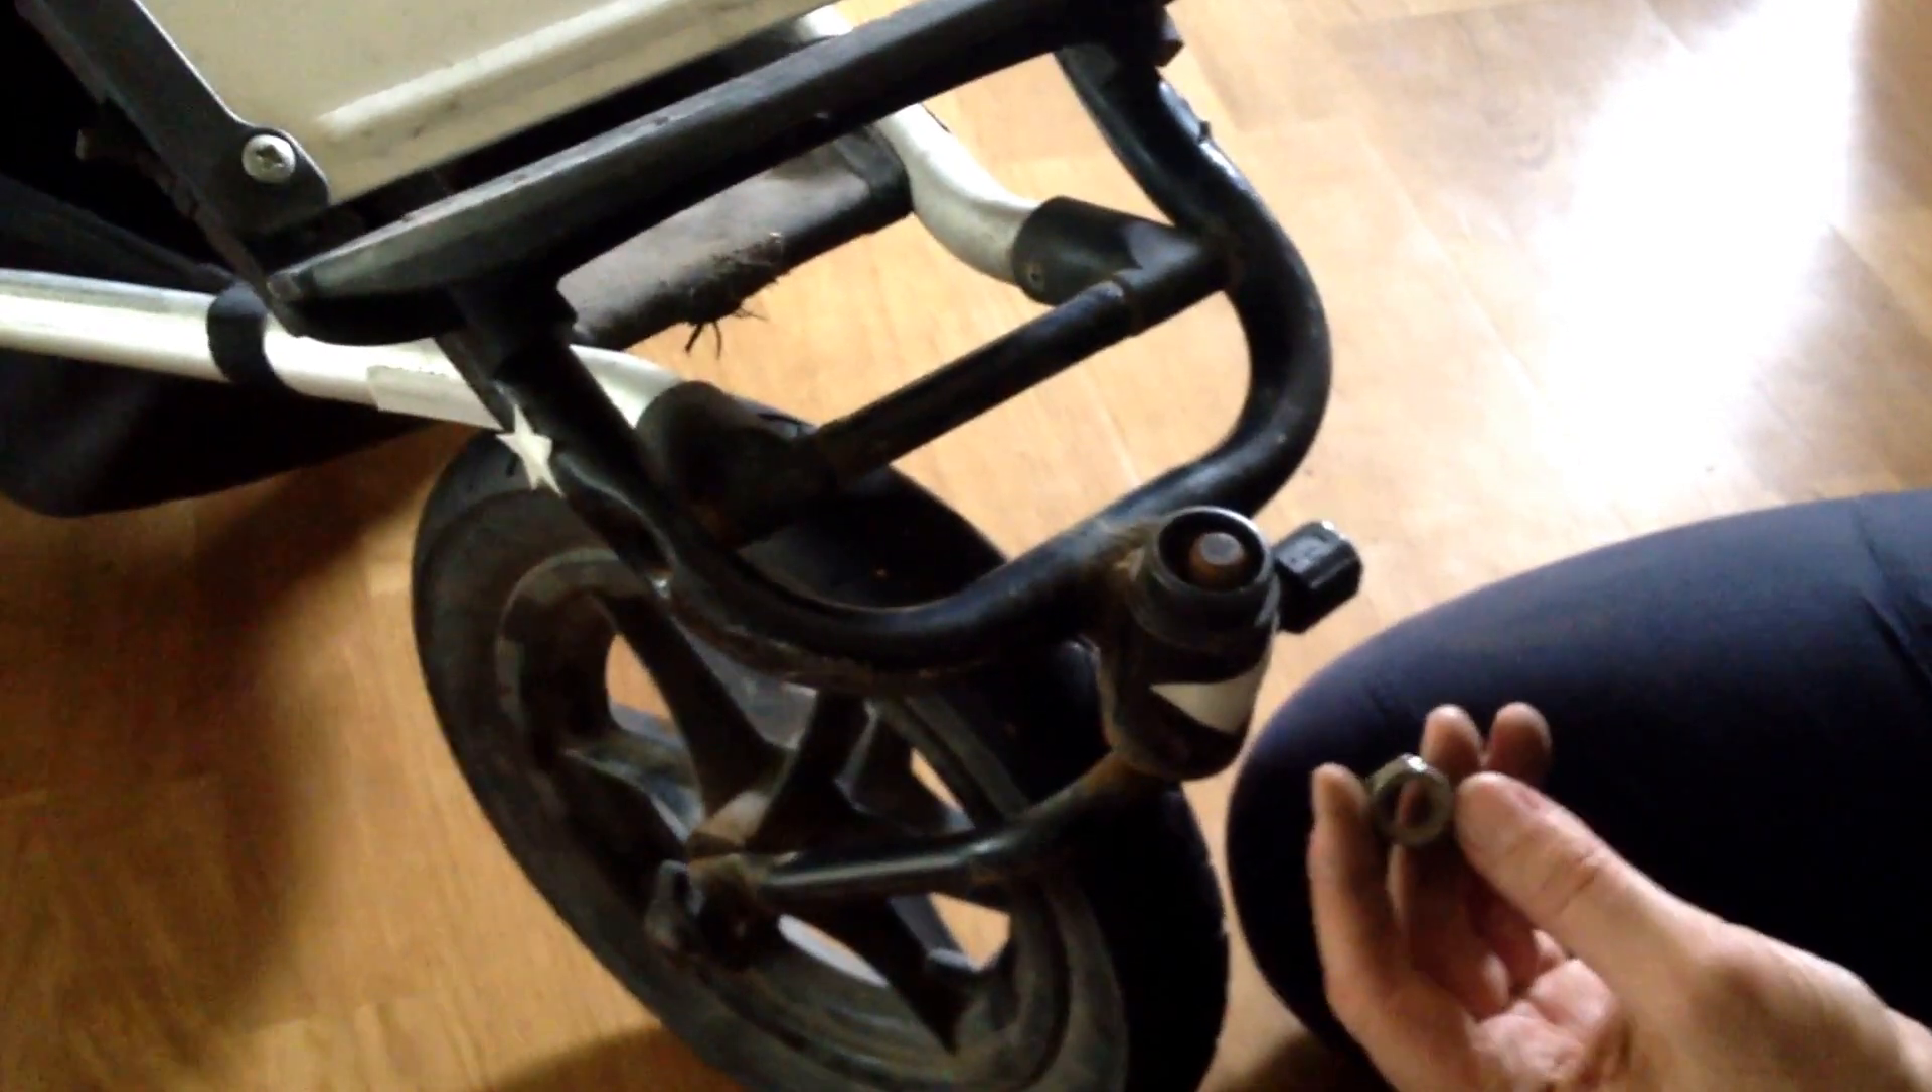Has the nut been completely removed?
Yes.